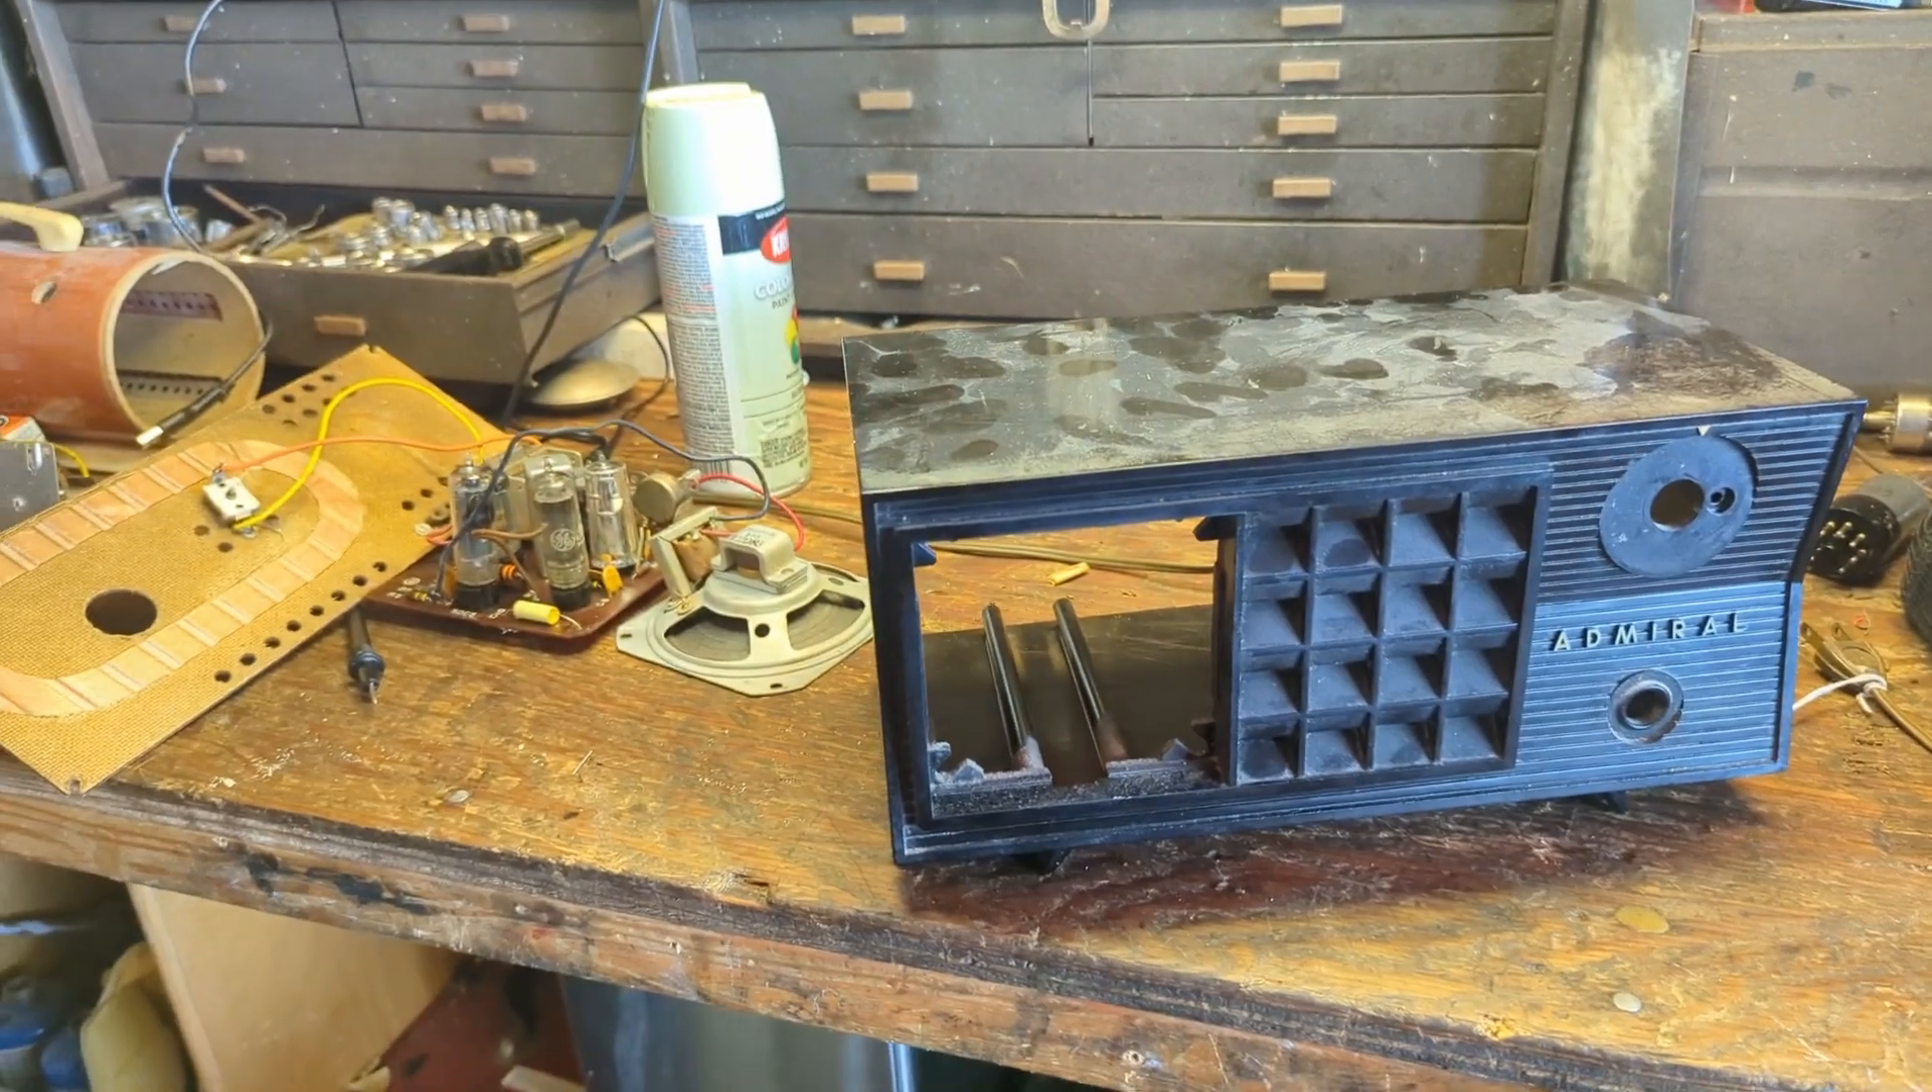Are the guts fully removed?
Yes.